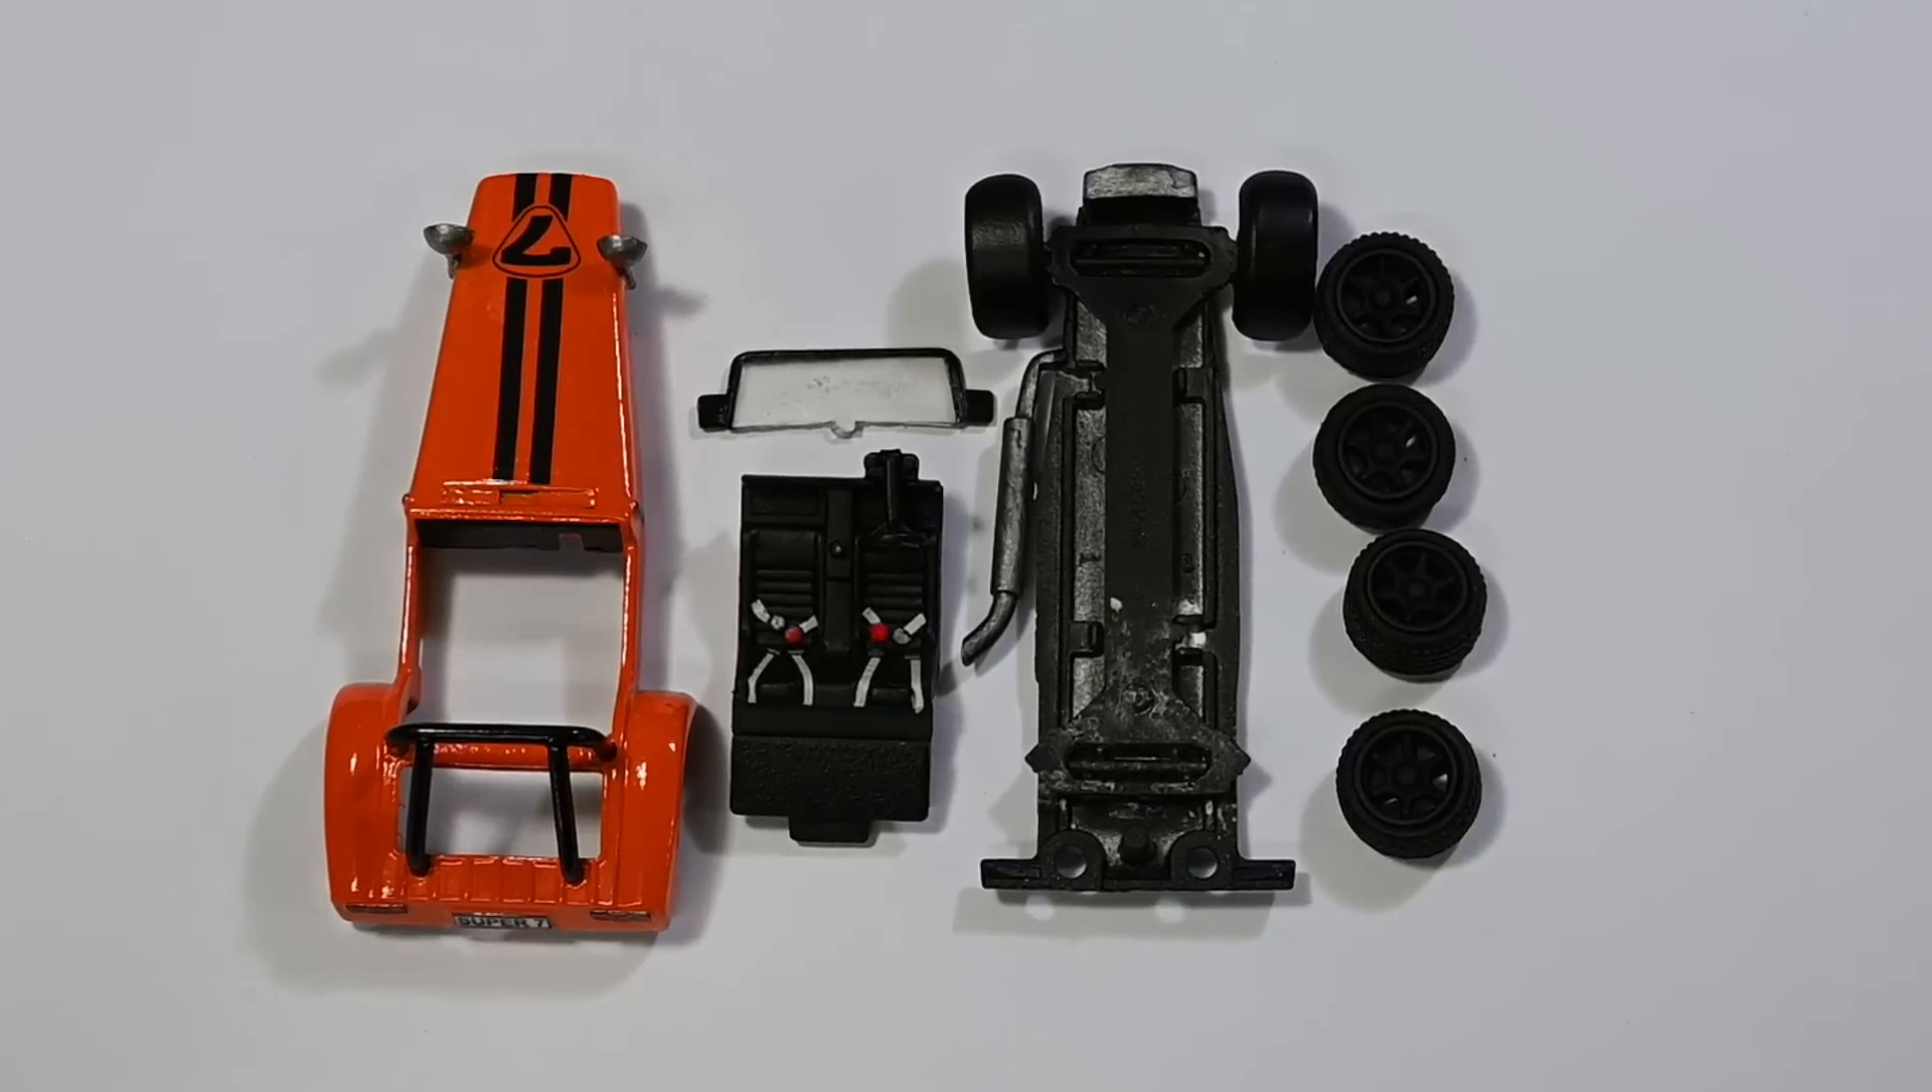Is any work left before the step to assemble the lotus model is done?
Yes.